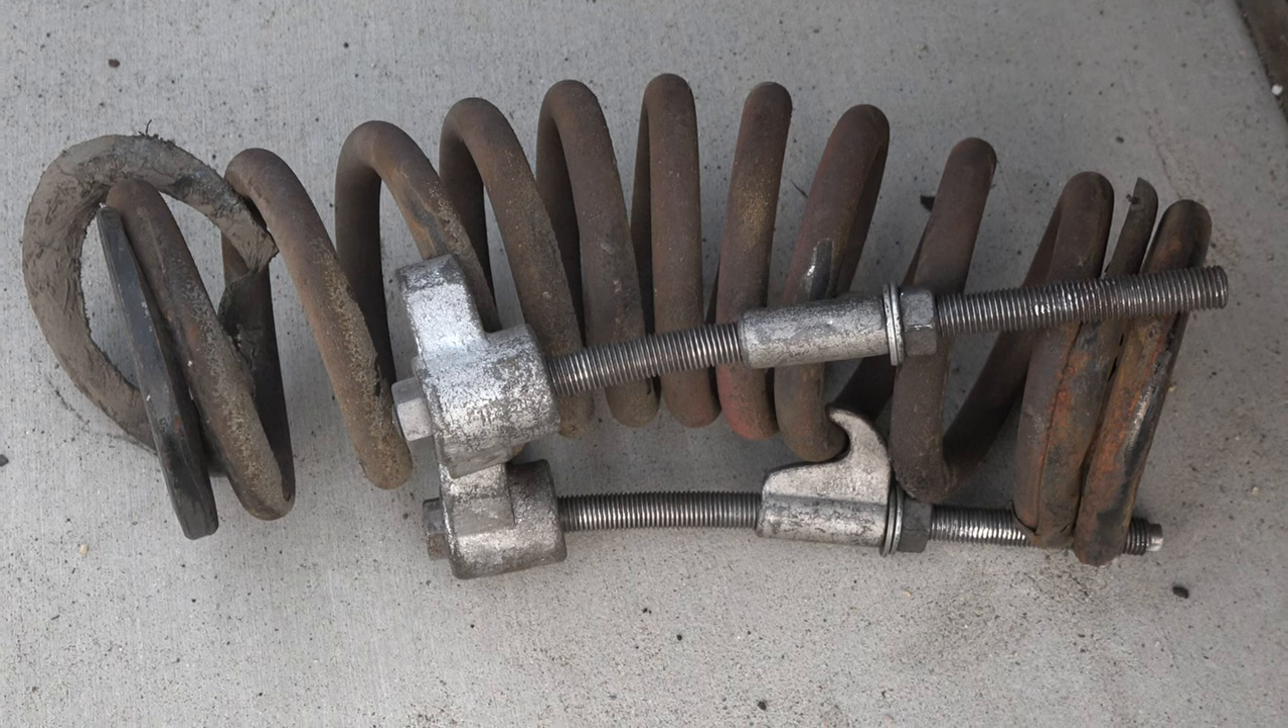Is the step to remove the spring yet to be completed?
No.